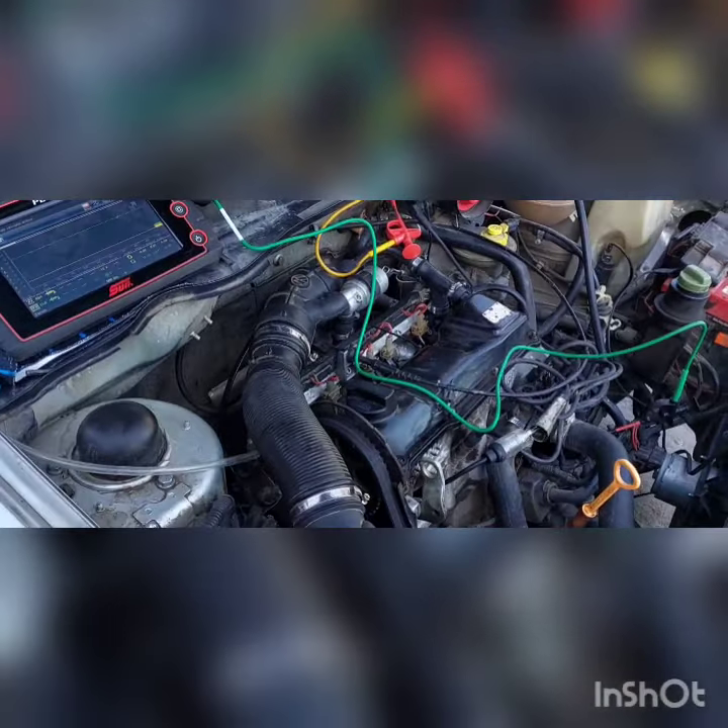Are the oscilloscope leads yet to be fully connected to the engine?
No.